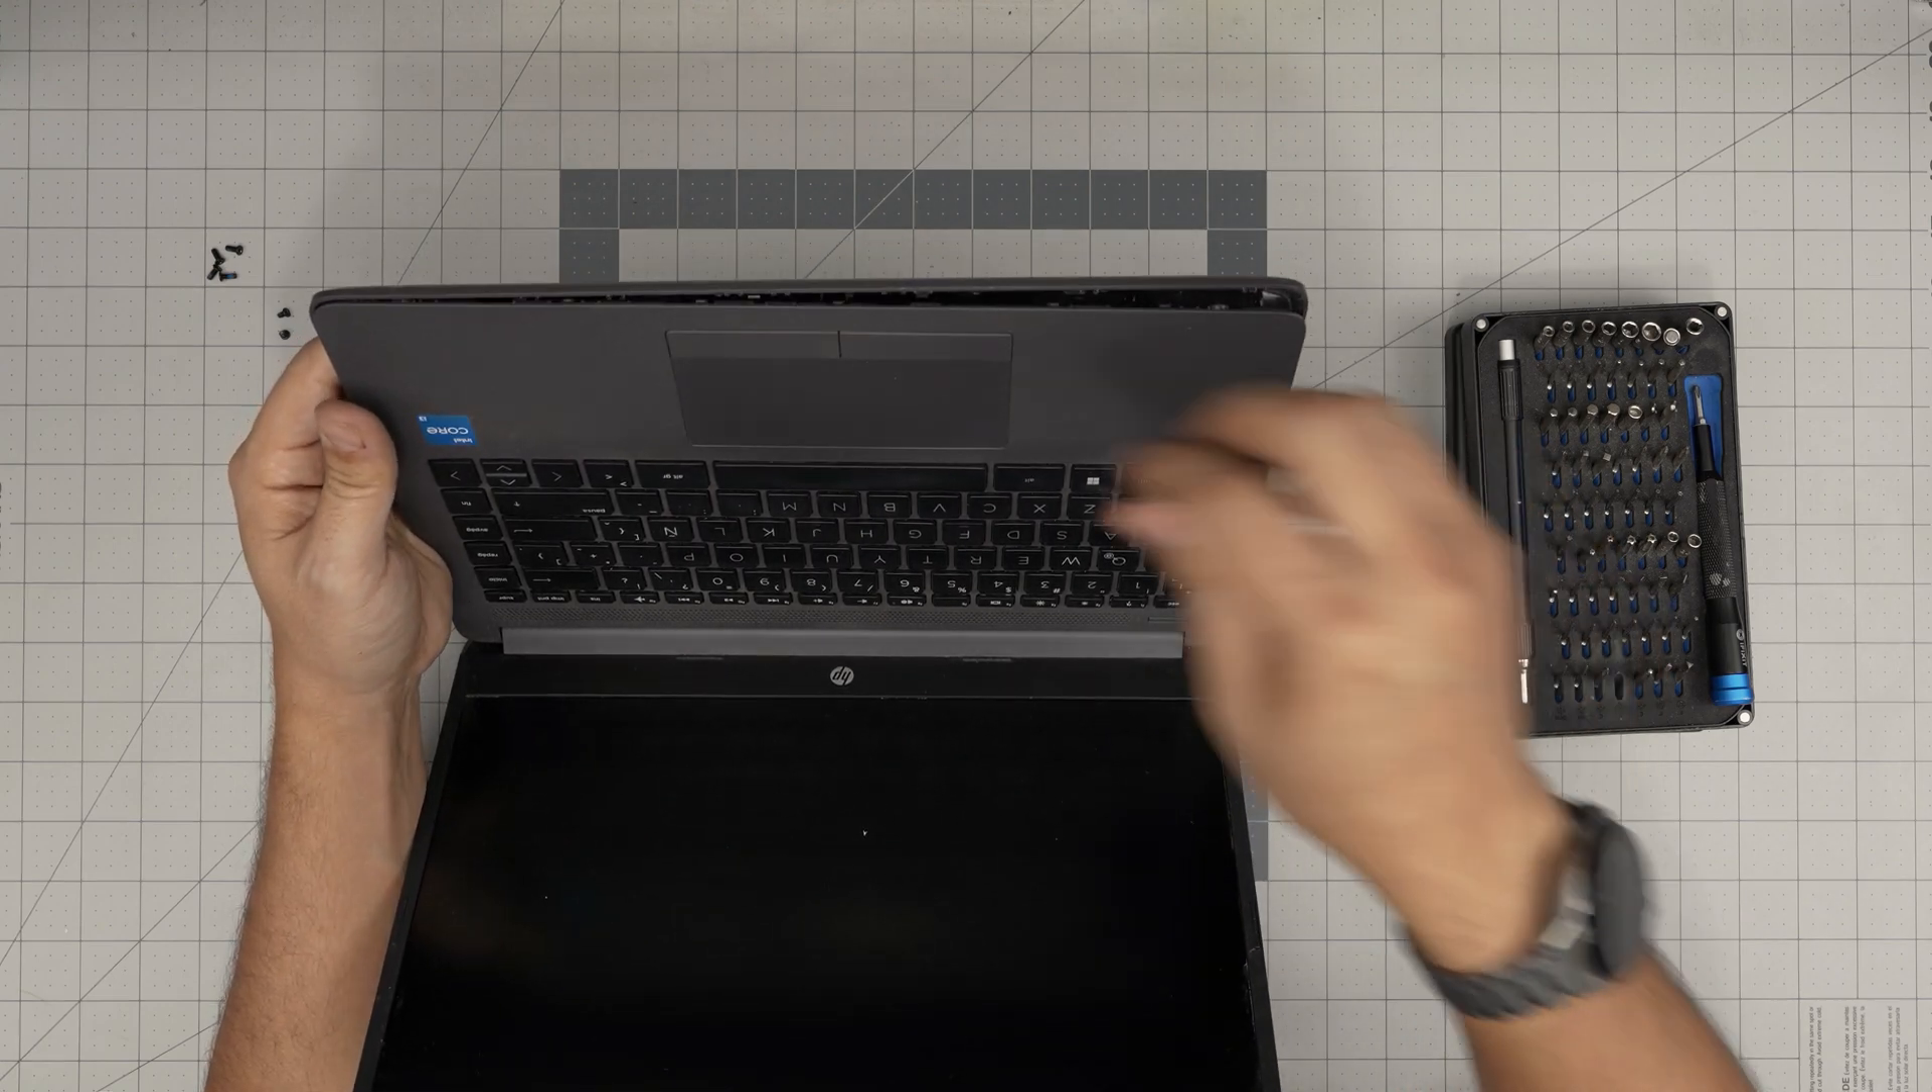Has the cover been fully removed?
No.